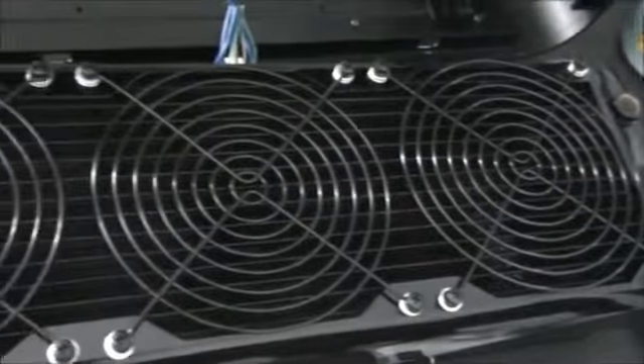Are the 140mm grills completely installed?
Yes.